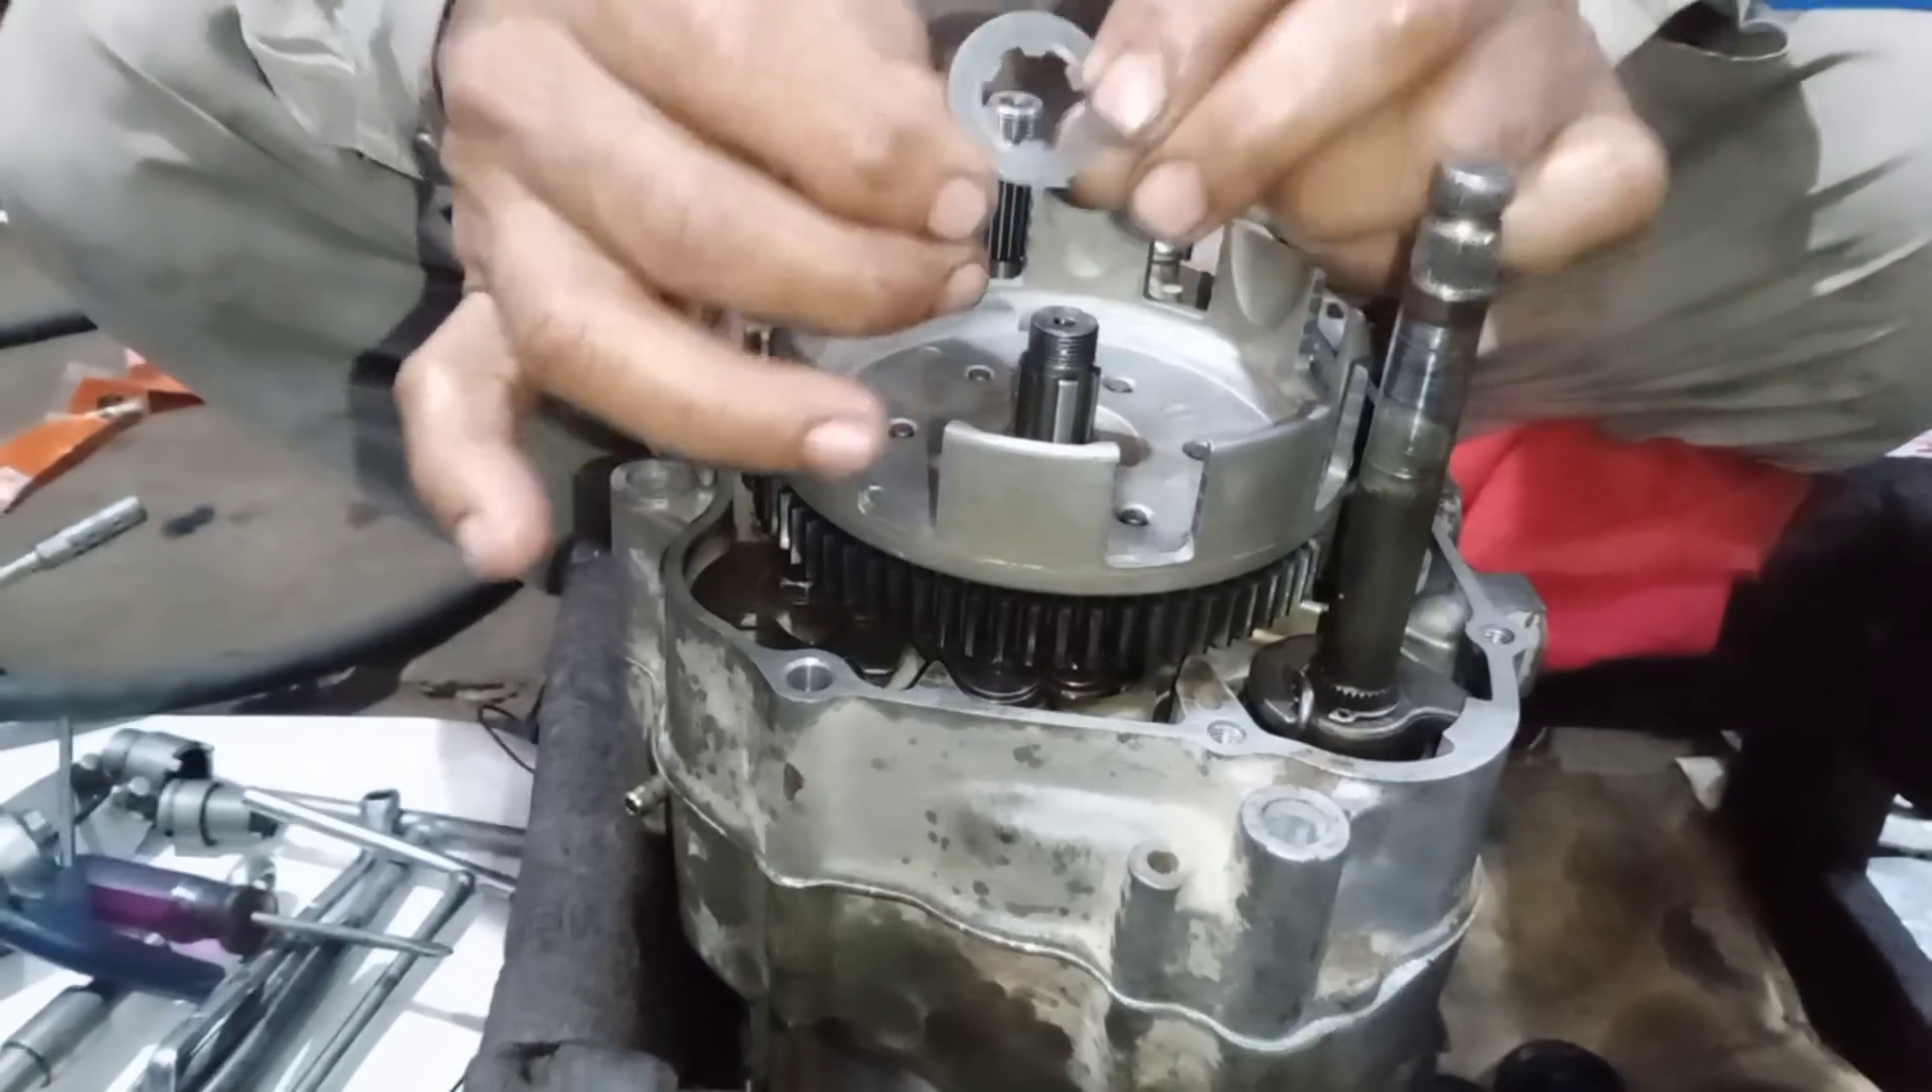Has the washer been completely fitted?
No.